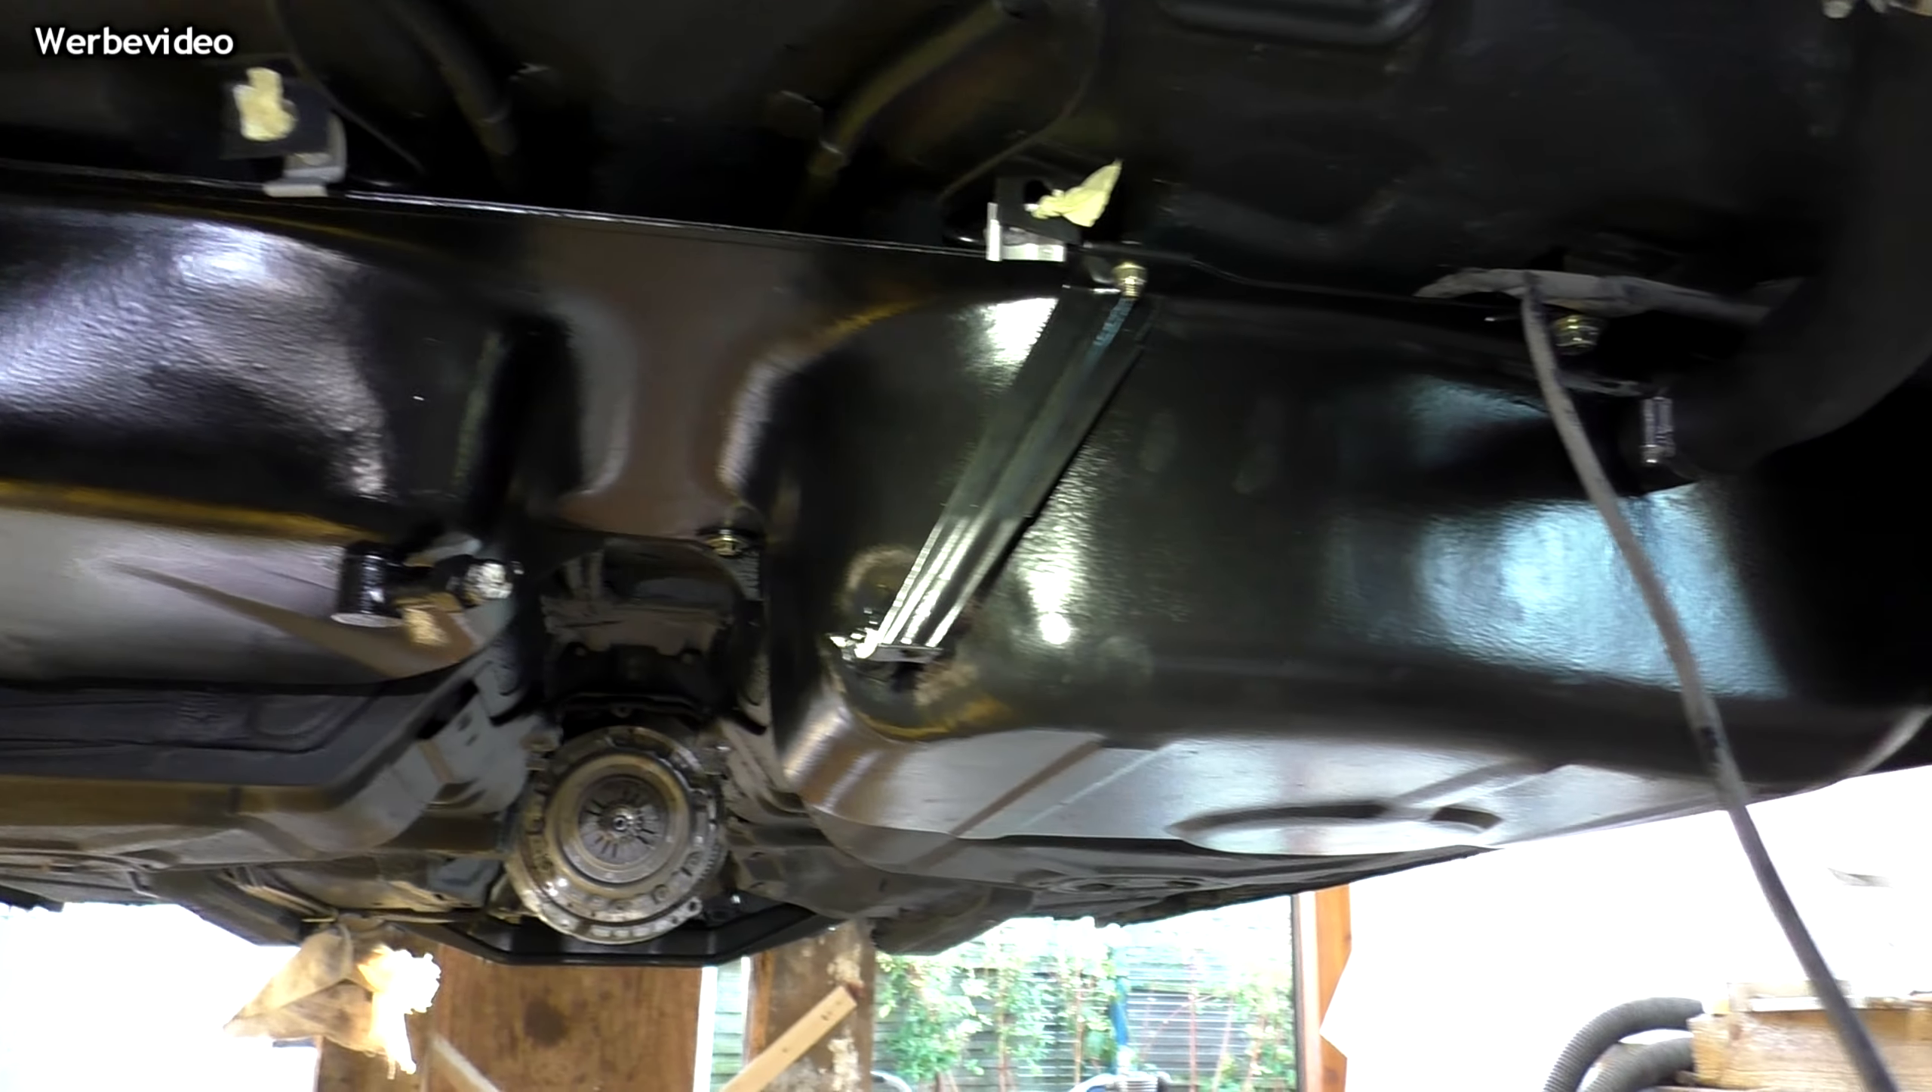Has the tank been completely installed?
Yes.